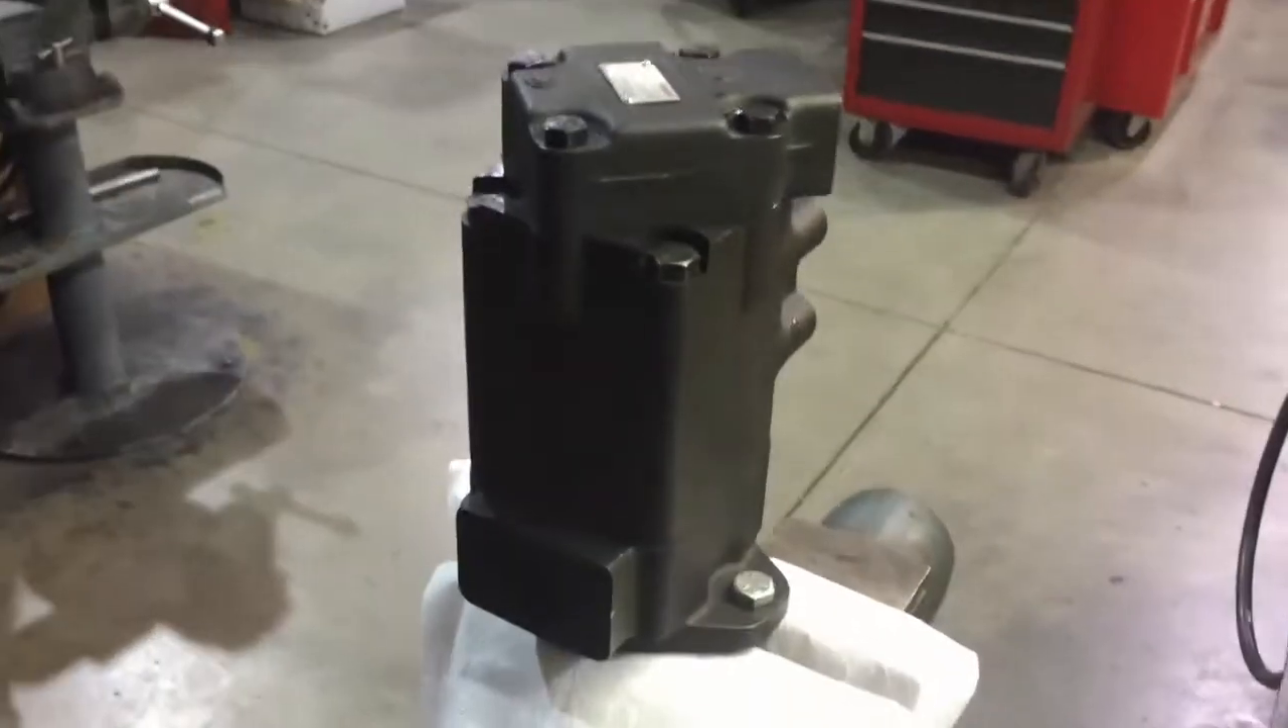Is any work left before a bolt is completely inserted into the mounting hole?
No.